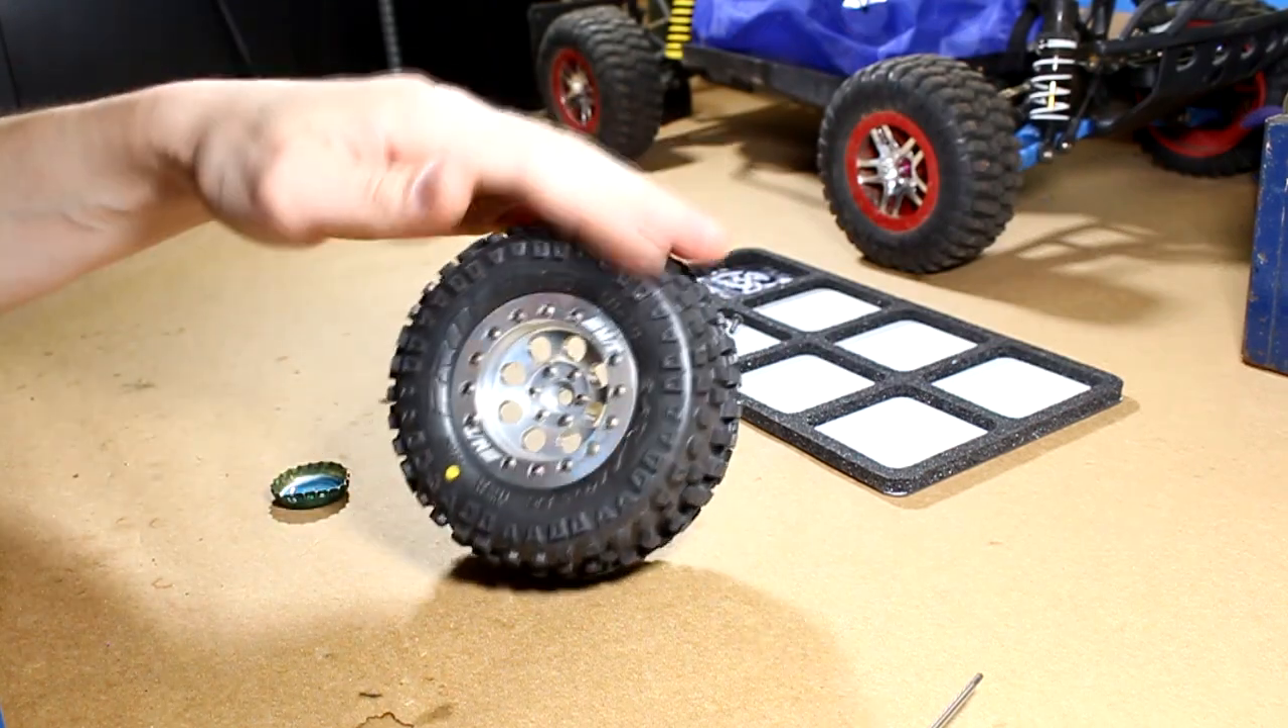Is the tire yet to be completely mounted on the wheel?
No.